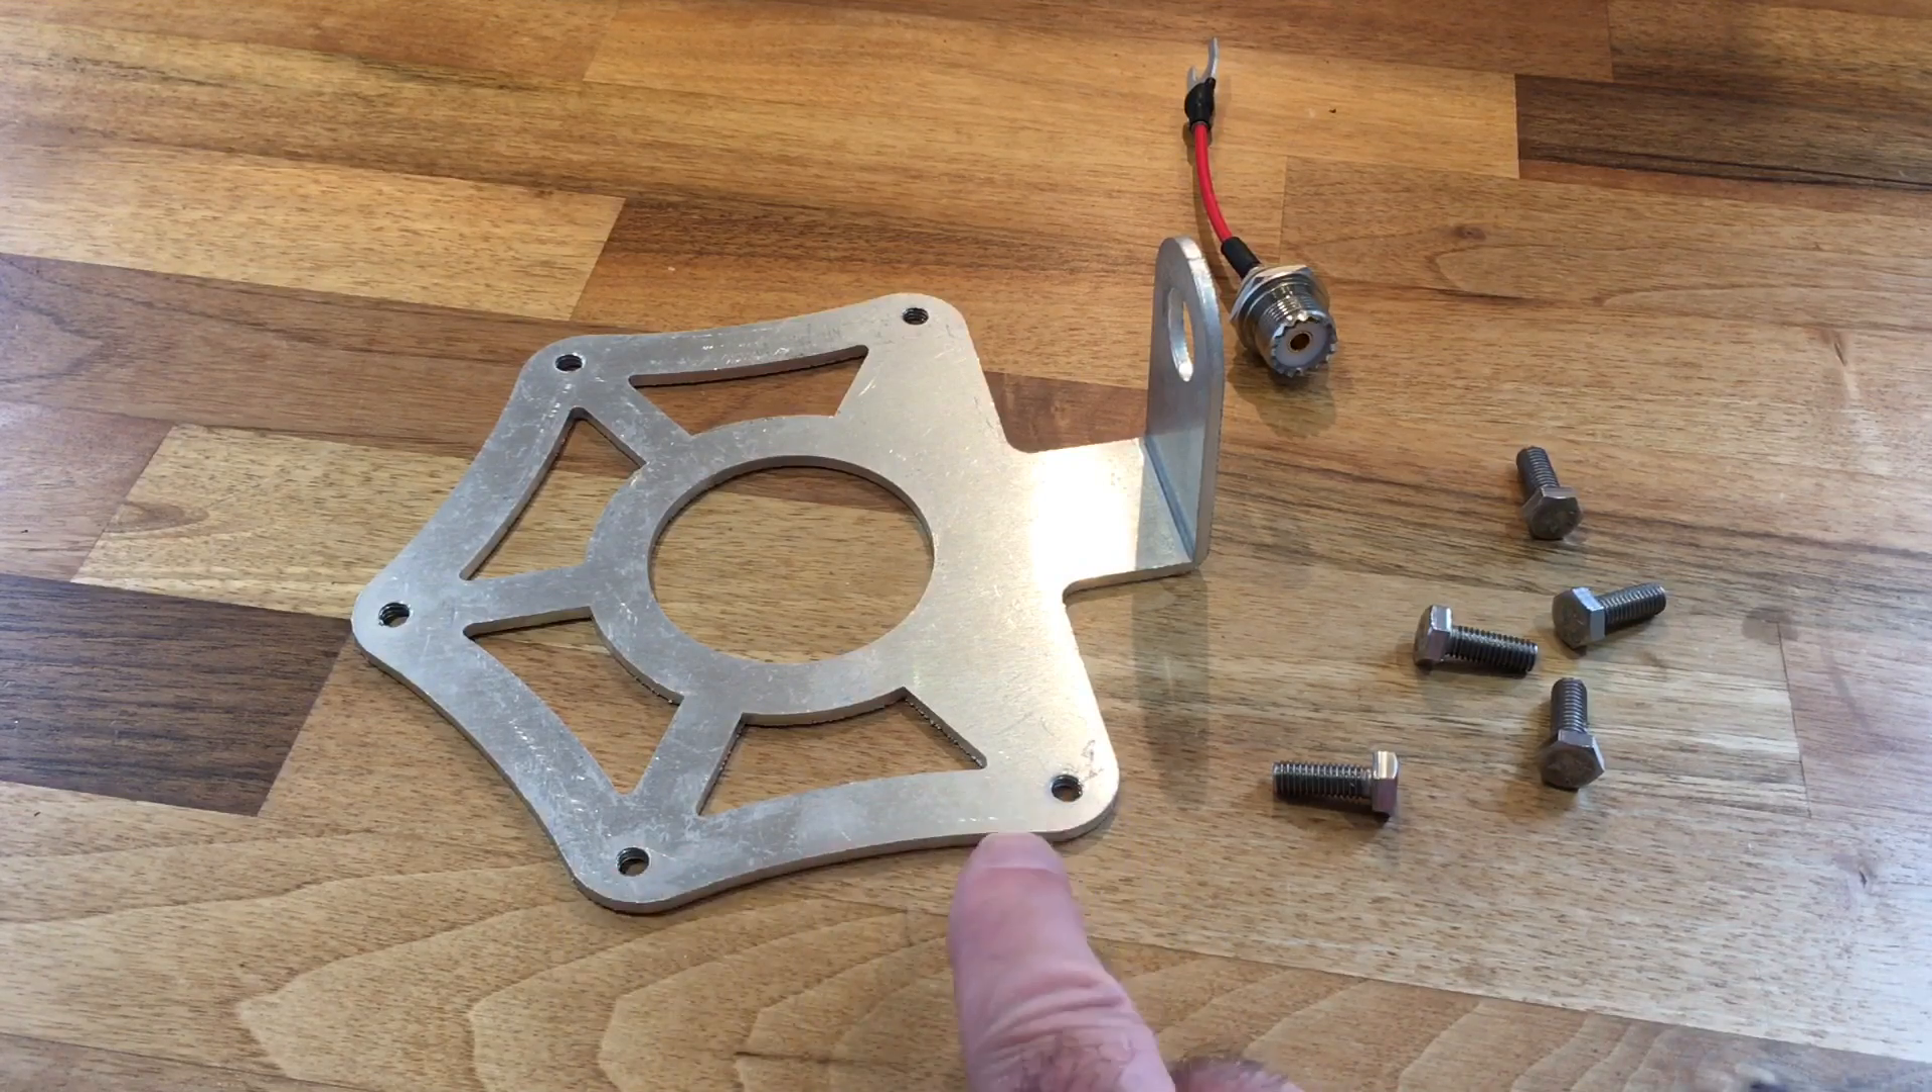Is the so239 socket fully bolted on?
No.